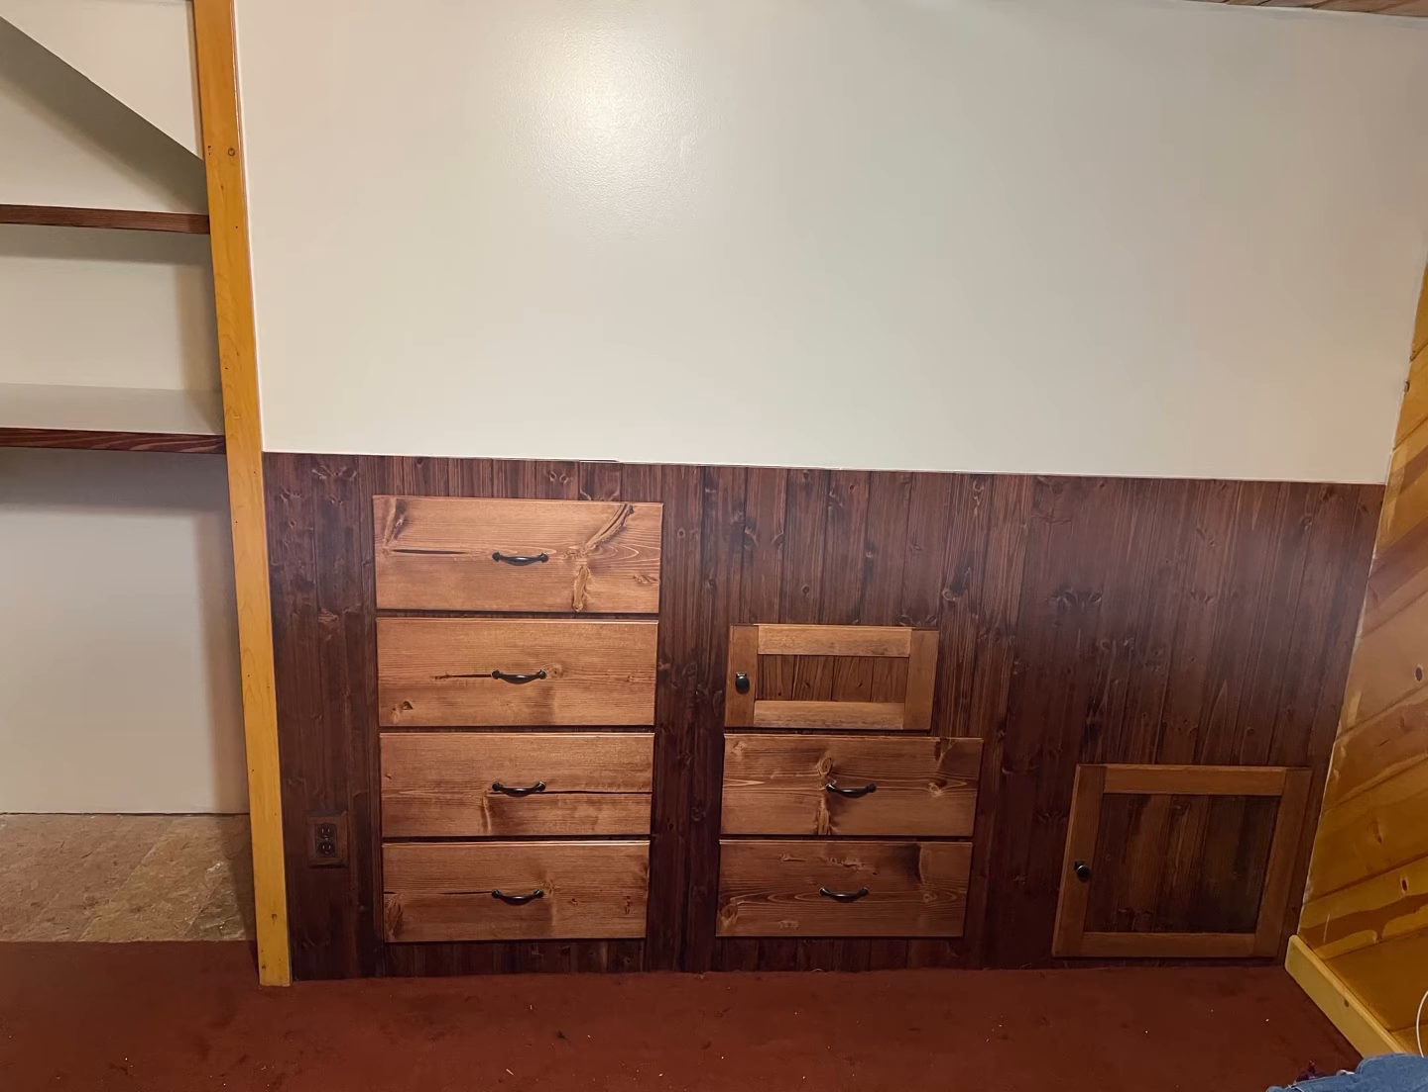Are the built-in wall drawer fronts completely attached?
Yes.